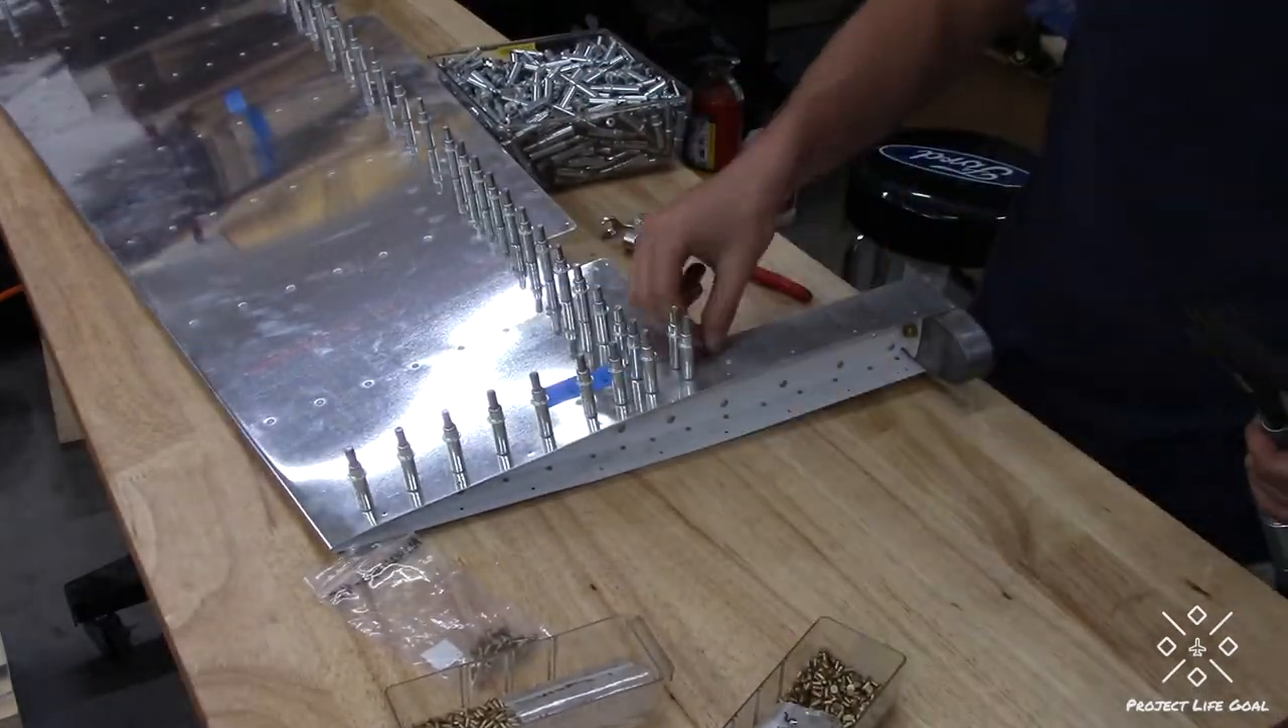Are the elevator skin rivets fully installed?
No.